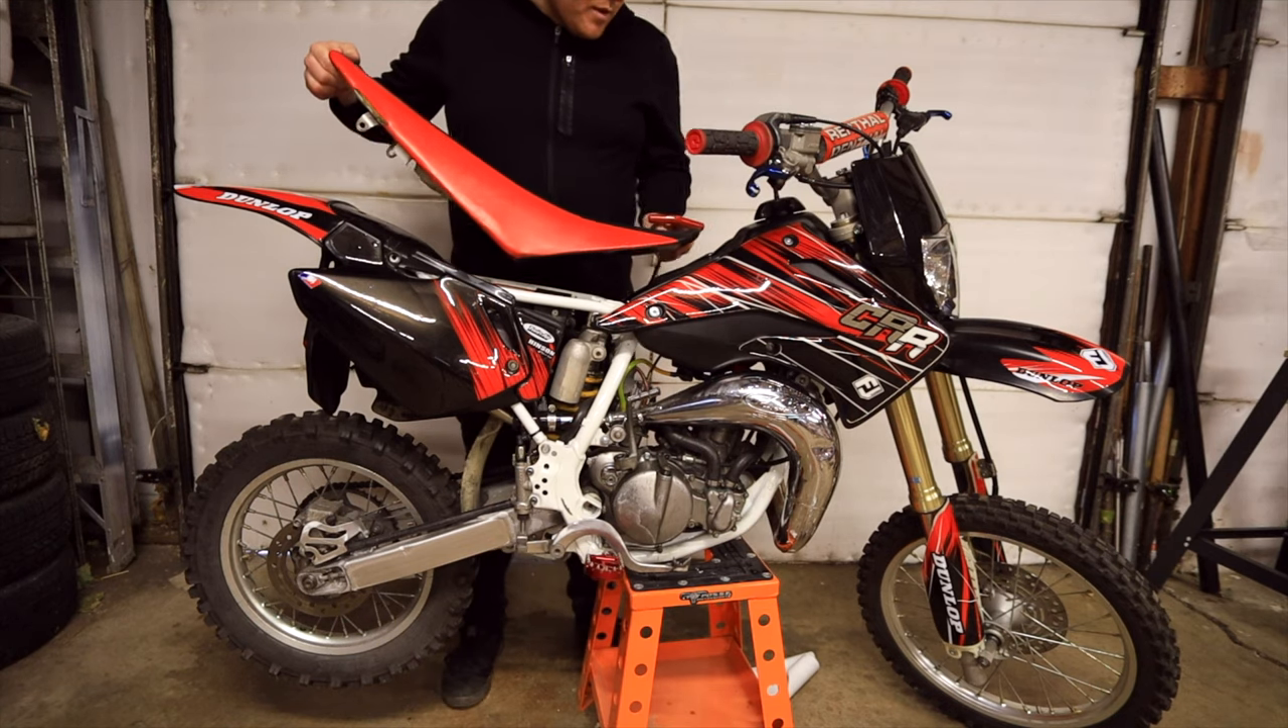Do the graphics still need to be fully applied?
No.